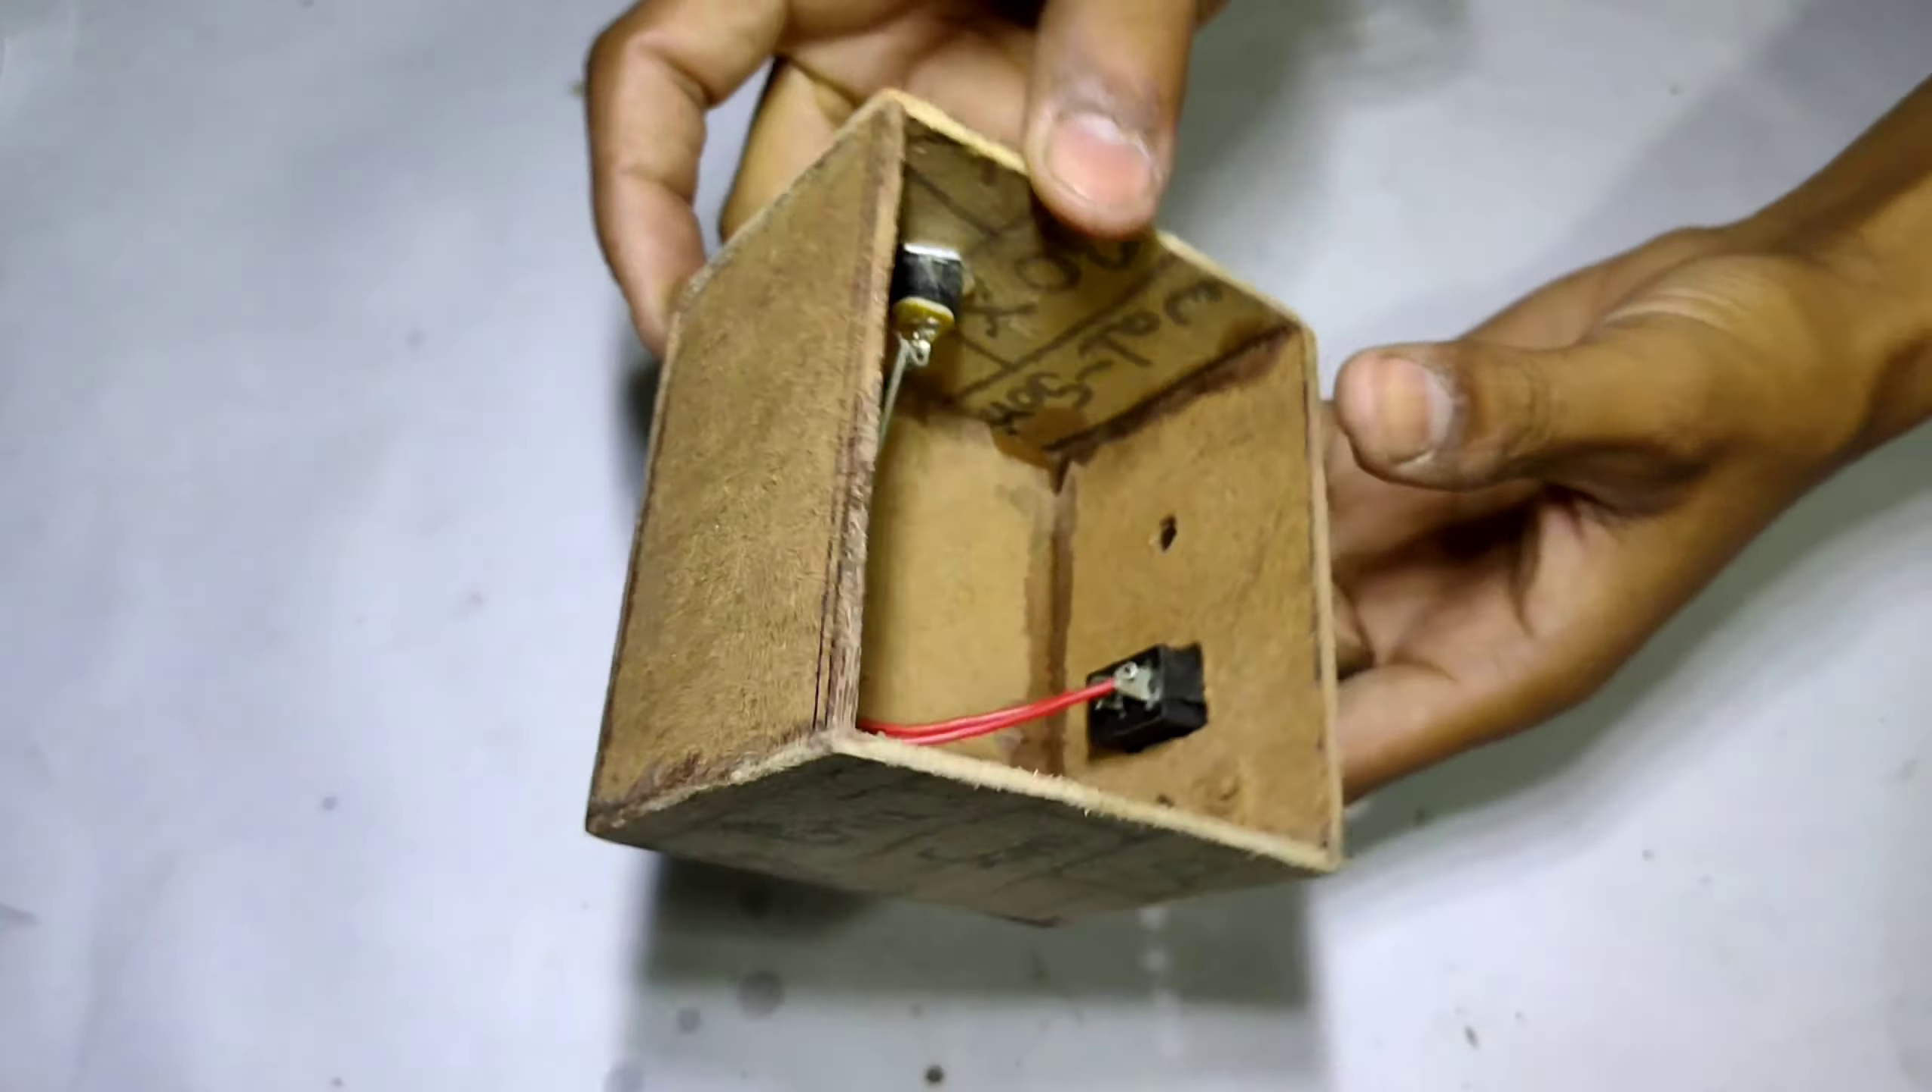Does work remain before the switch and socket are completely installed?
No.